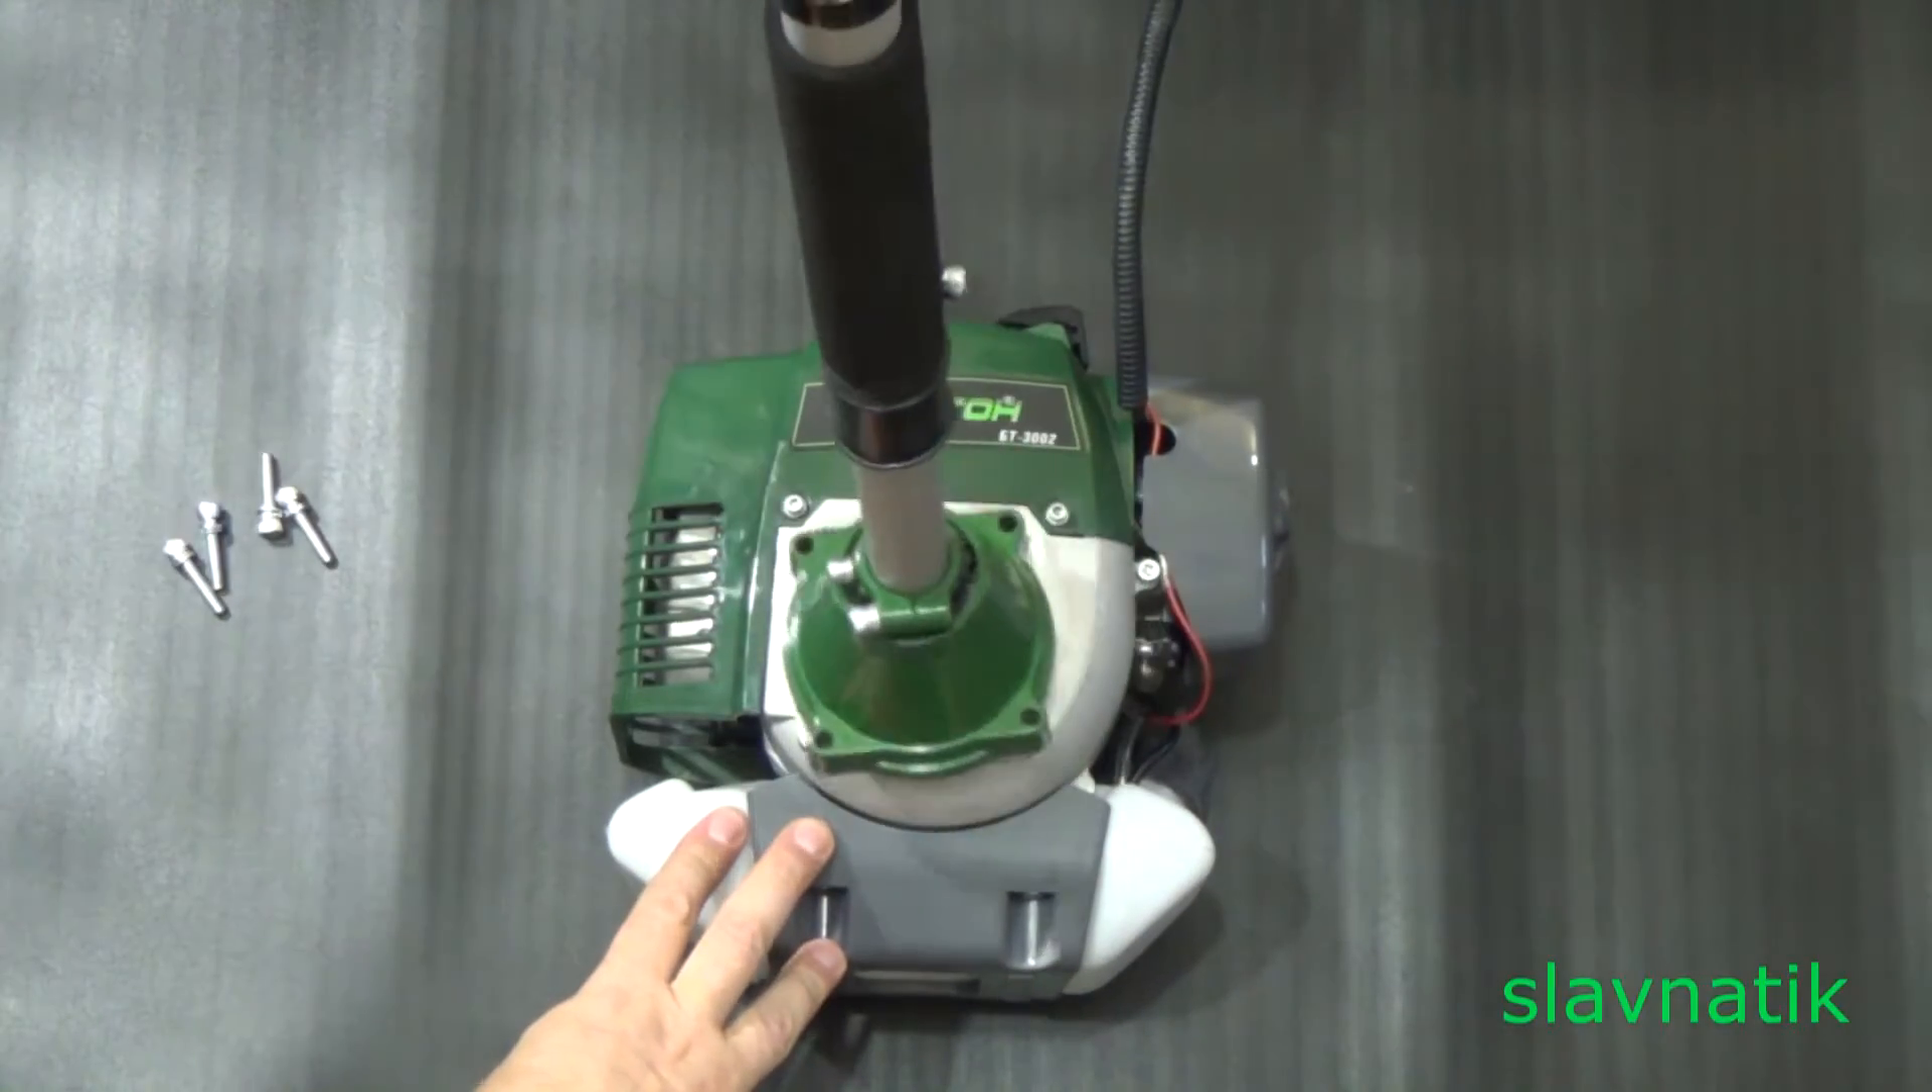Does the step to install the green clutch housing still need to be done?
Yes.